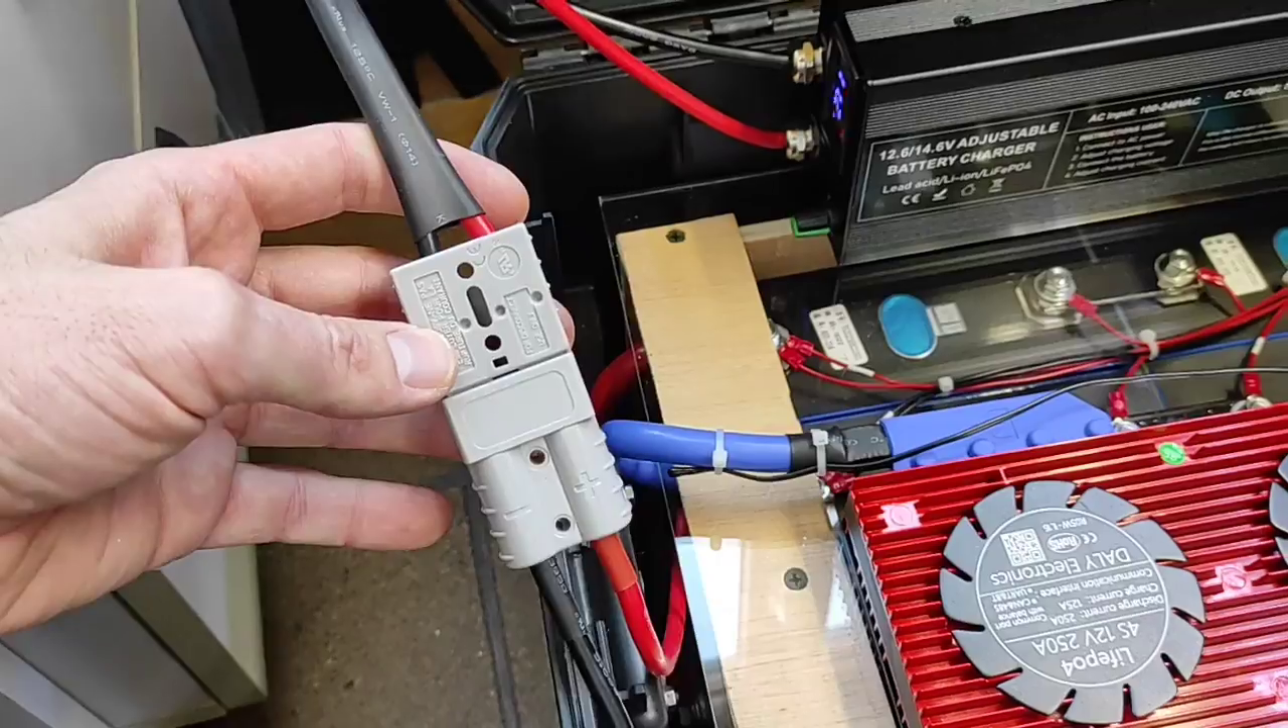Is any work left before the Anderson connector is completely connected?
No.